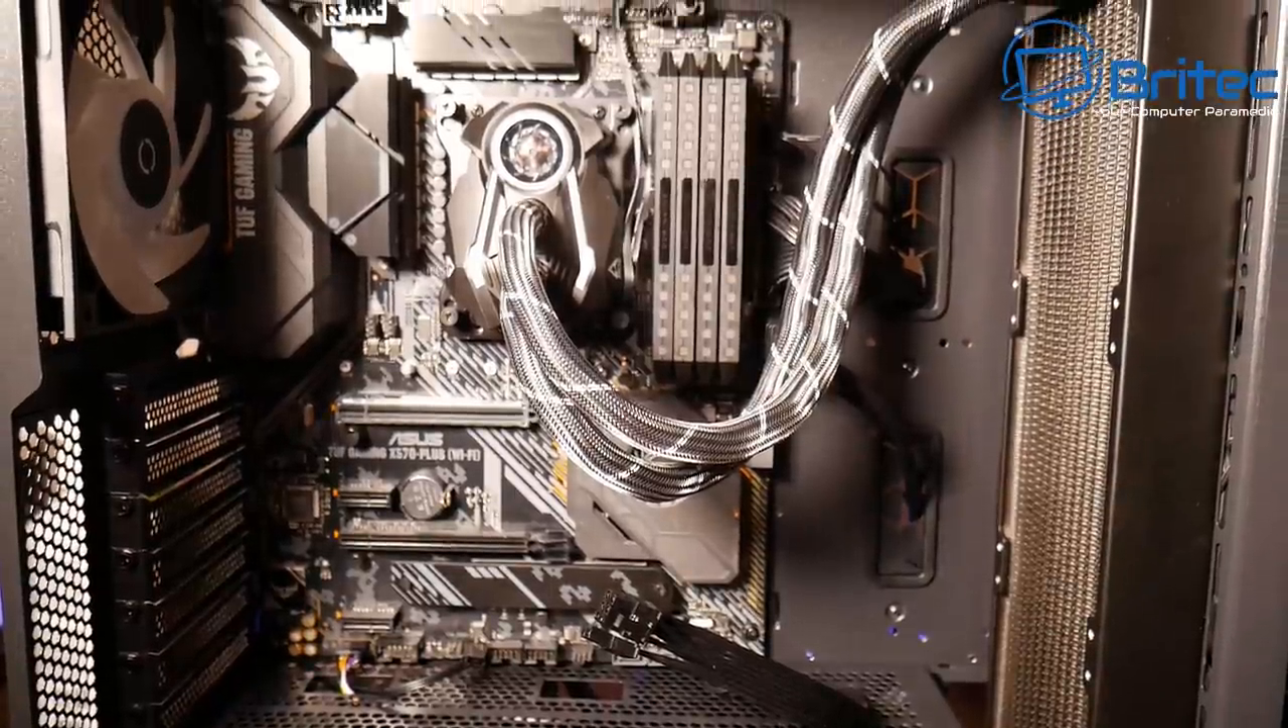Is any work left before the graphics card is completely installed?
Yes.